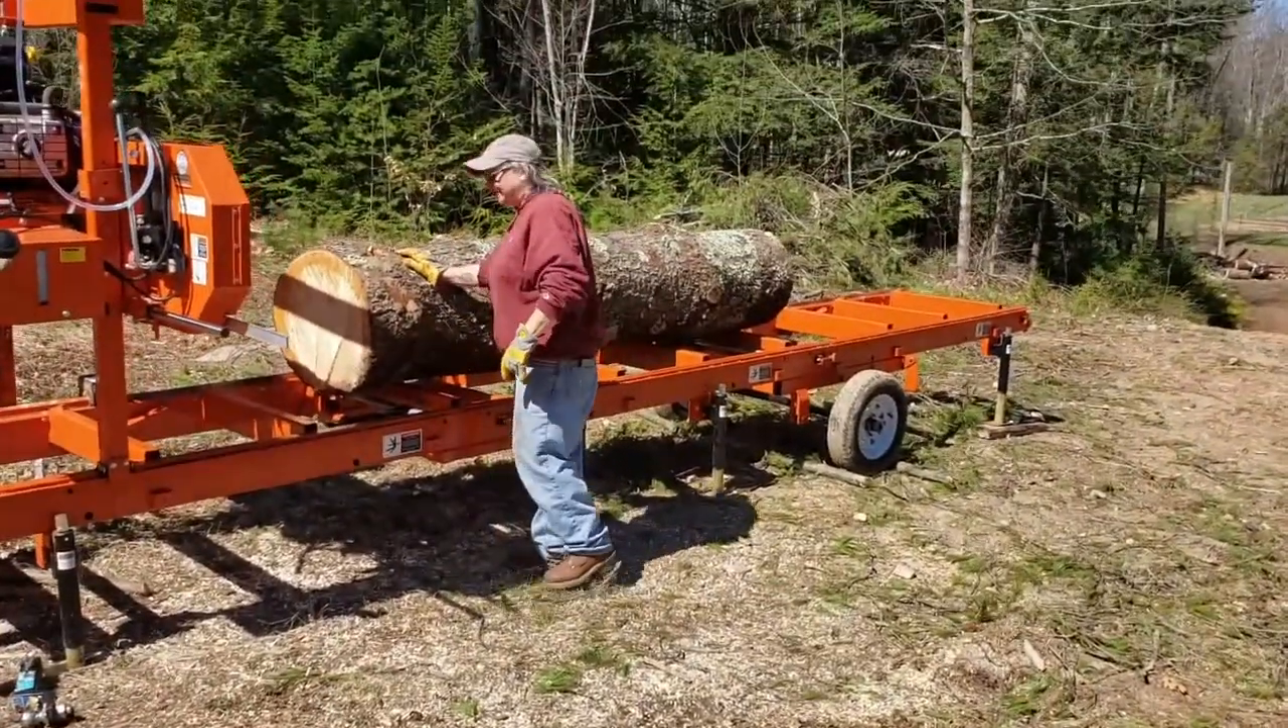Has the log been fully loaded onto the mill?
Yes.